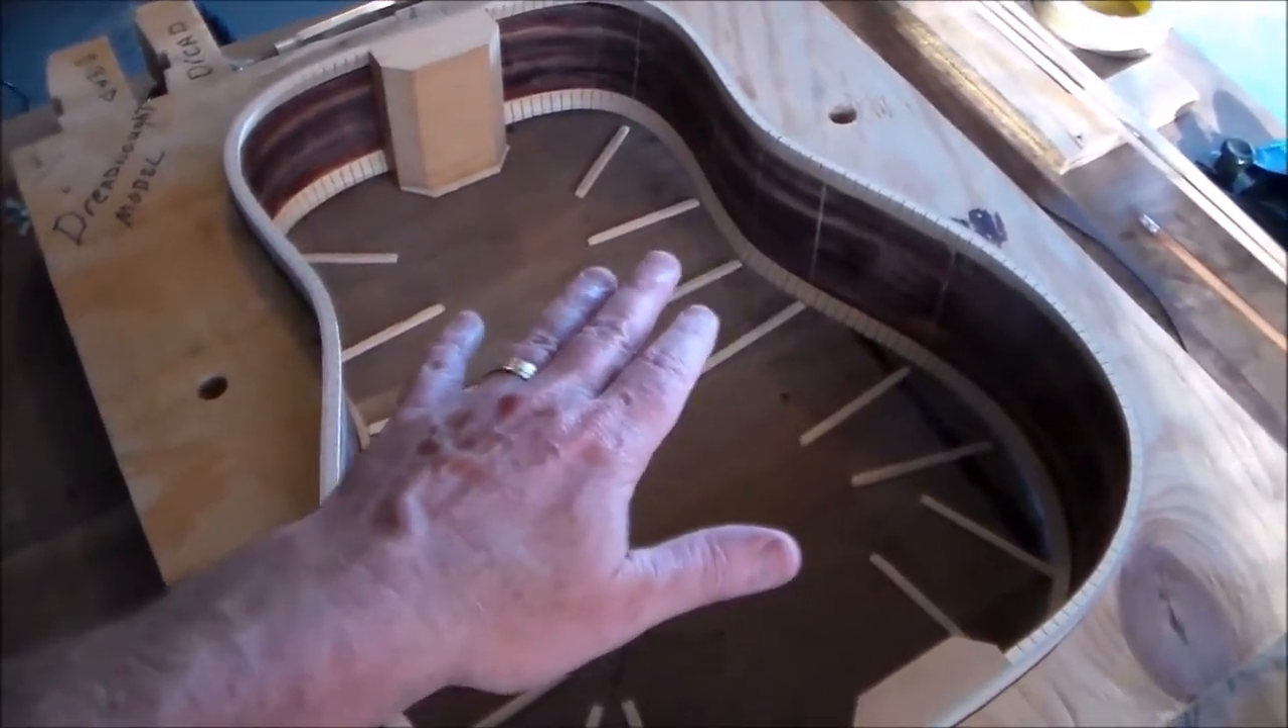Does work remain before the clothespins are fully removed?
No.